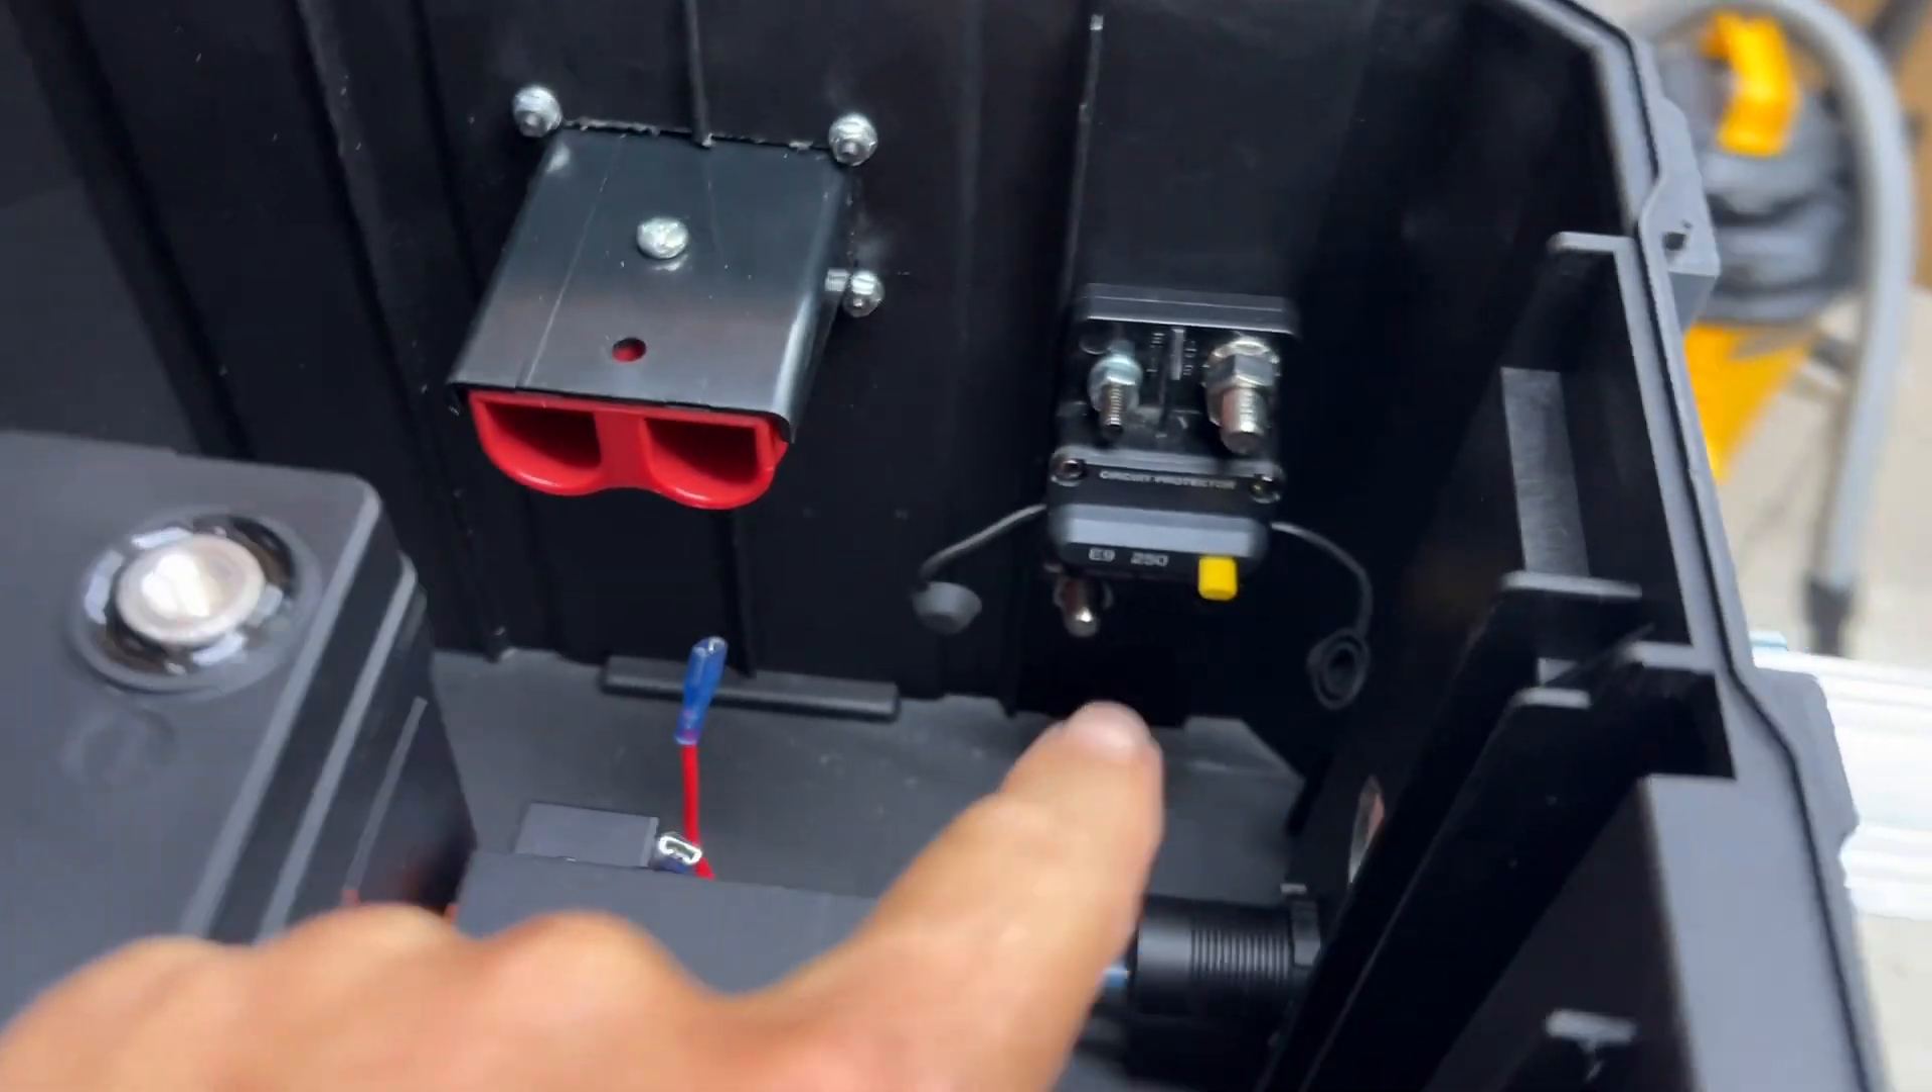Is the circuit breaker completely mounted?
Yes.